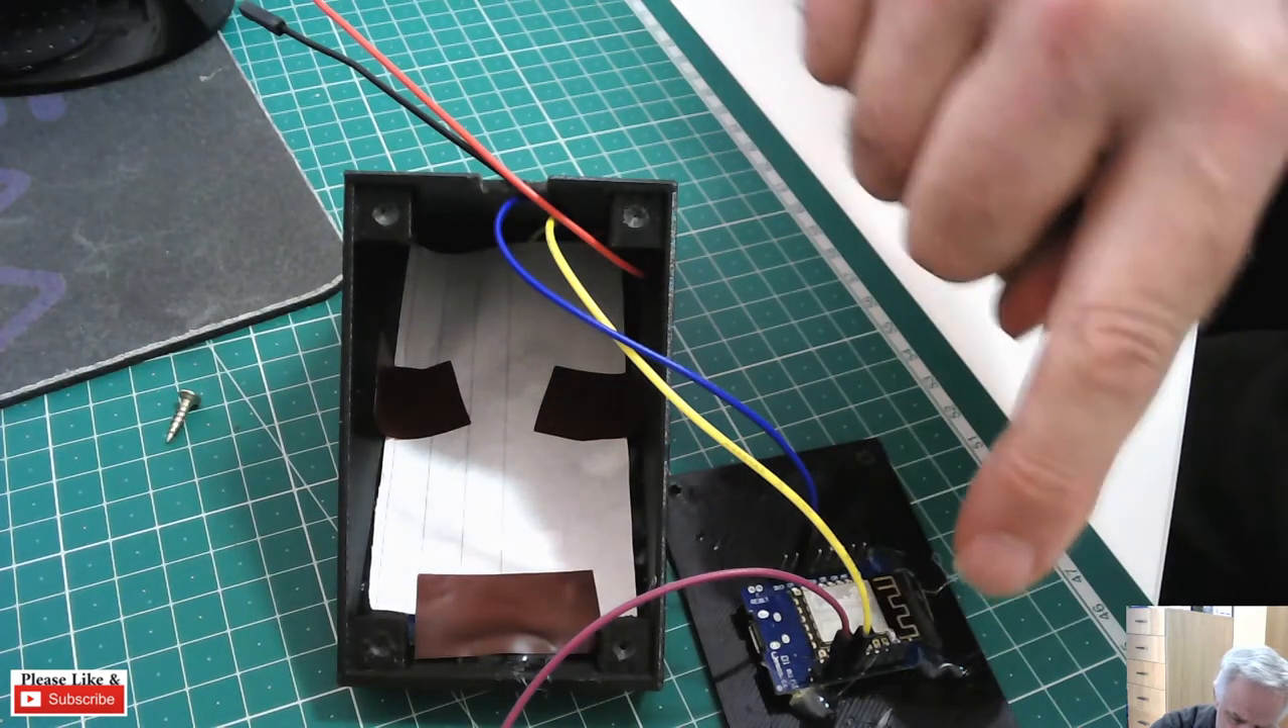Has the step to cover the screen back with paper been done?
Yes.